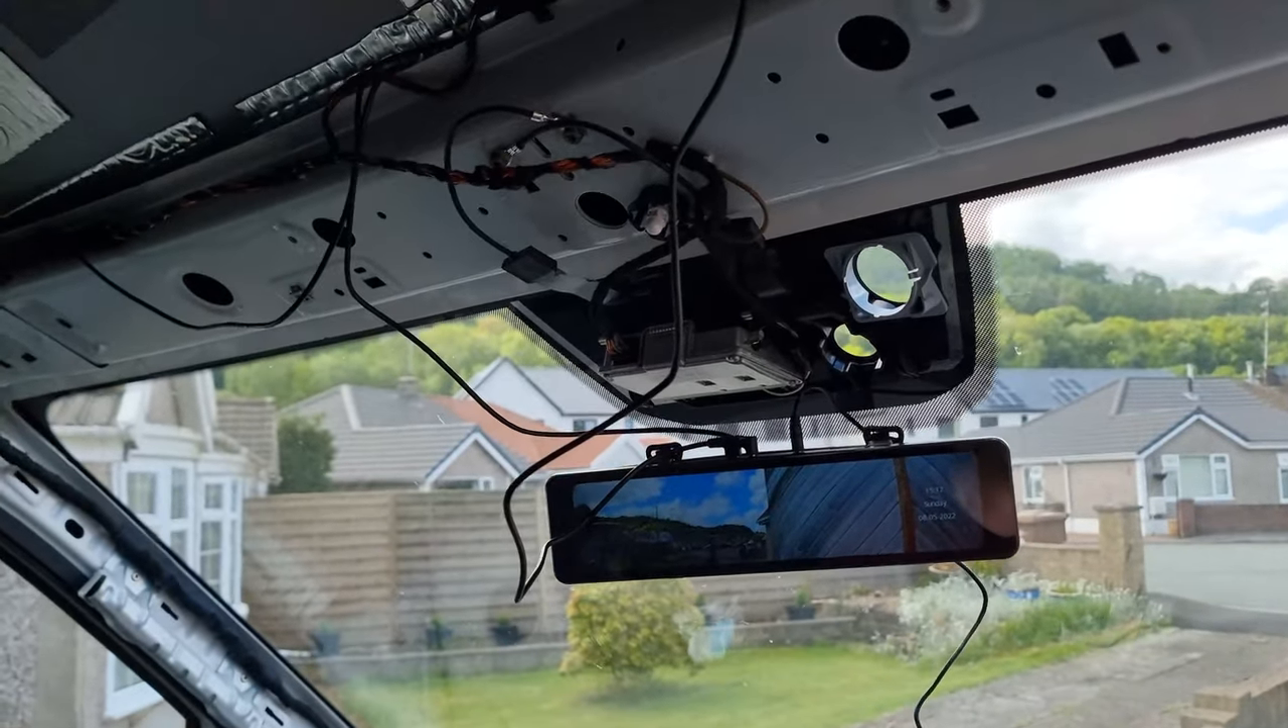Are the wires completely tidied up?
No.